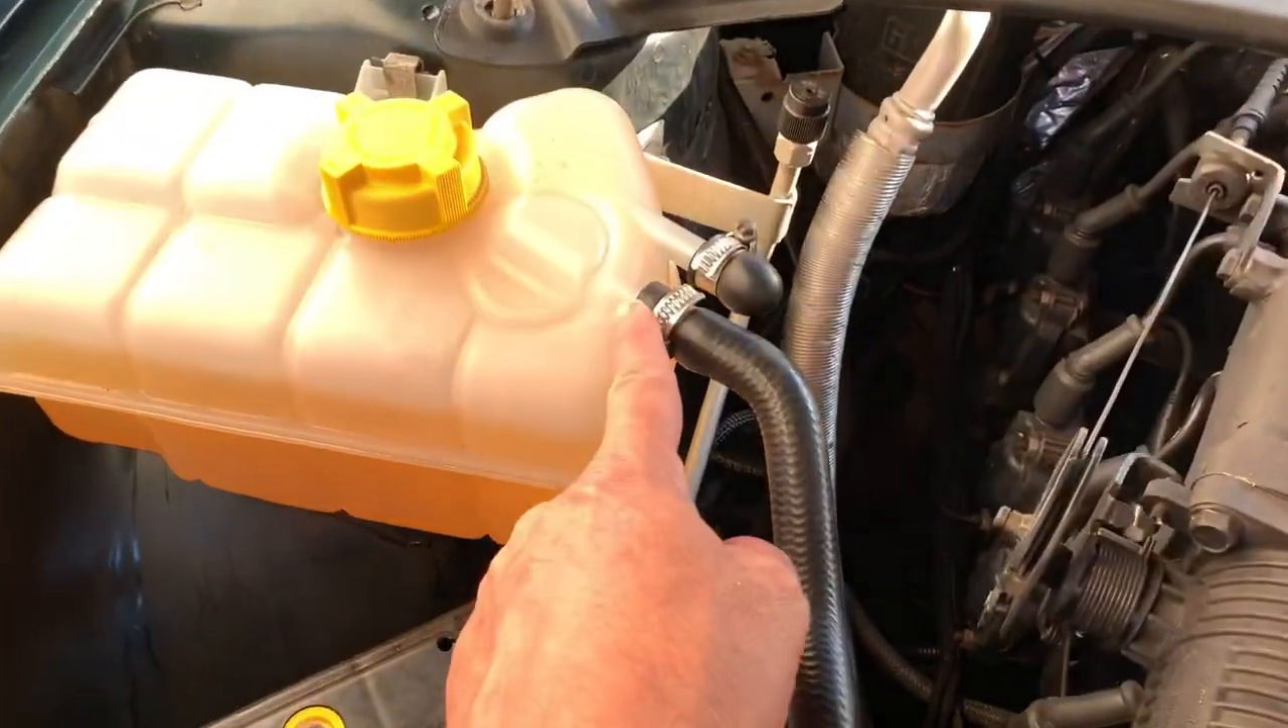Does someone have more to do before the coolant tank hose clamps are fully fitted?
No.